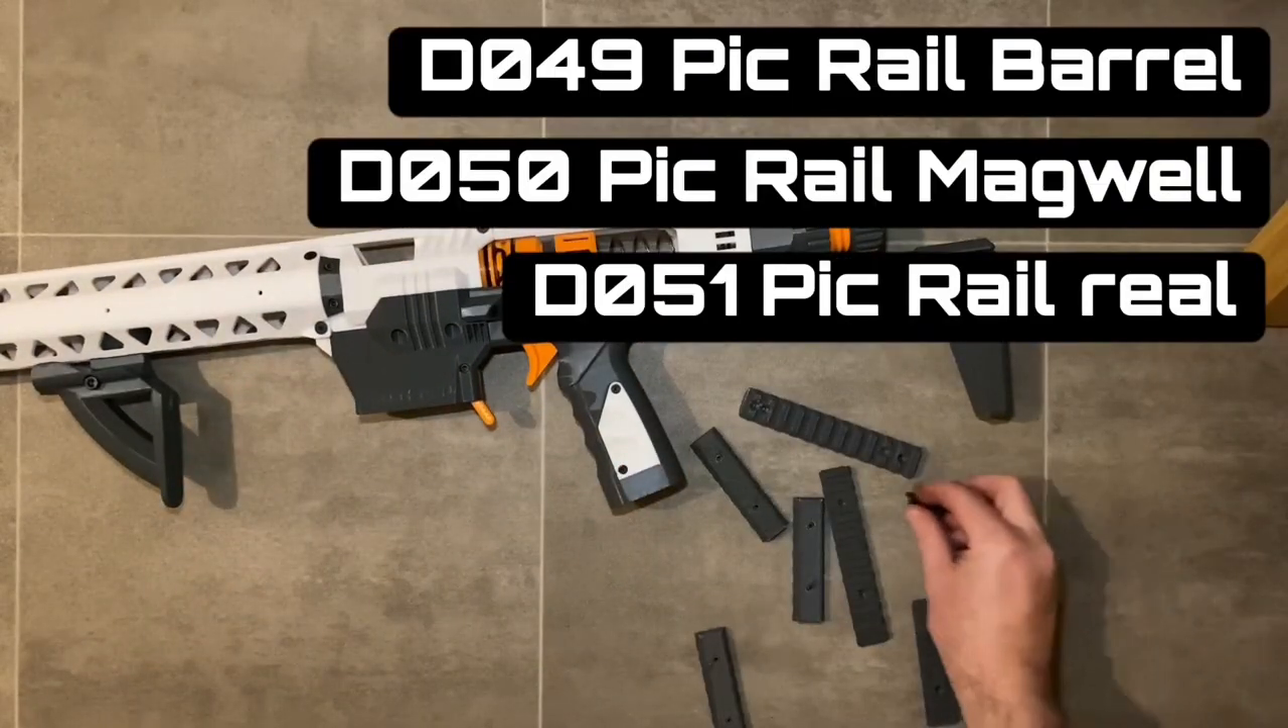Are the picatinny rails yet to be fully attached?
Yes.